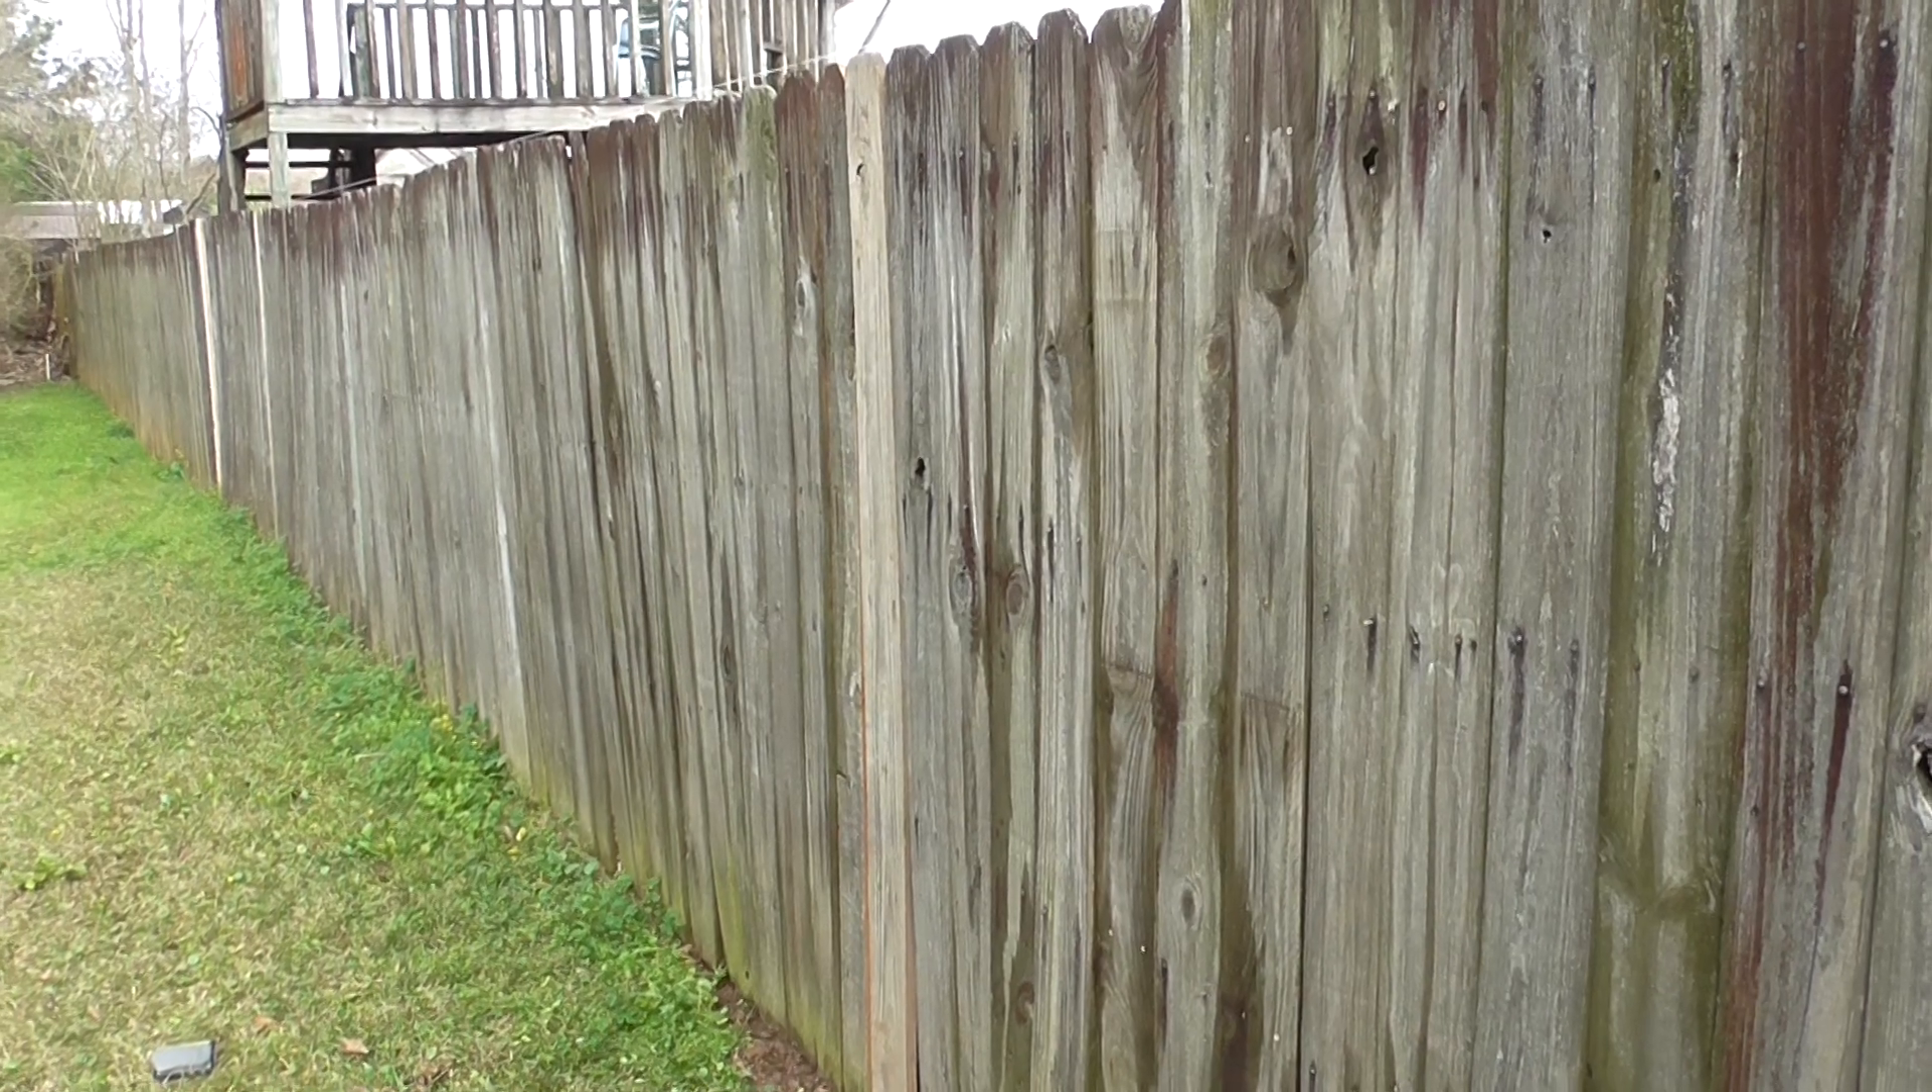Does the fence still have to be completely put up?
No.